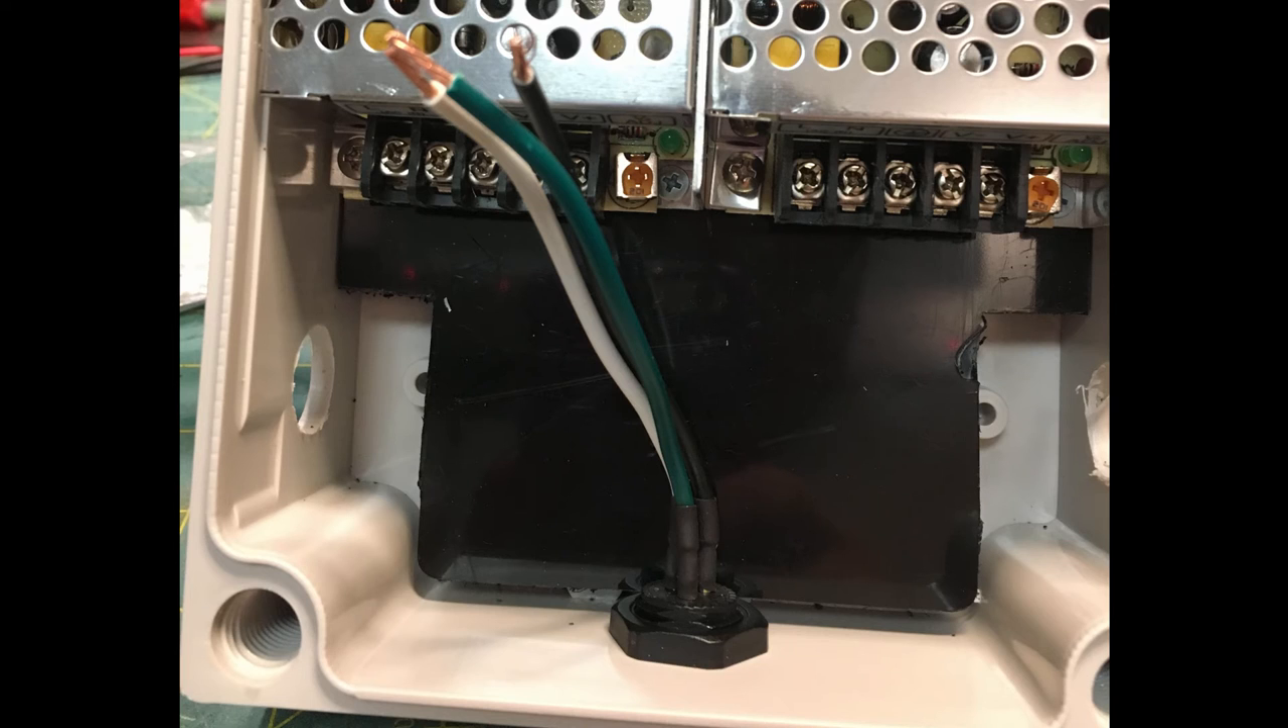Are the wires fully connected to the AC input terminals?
No.